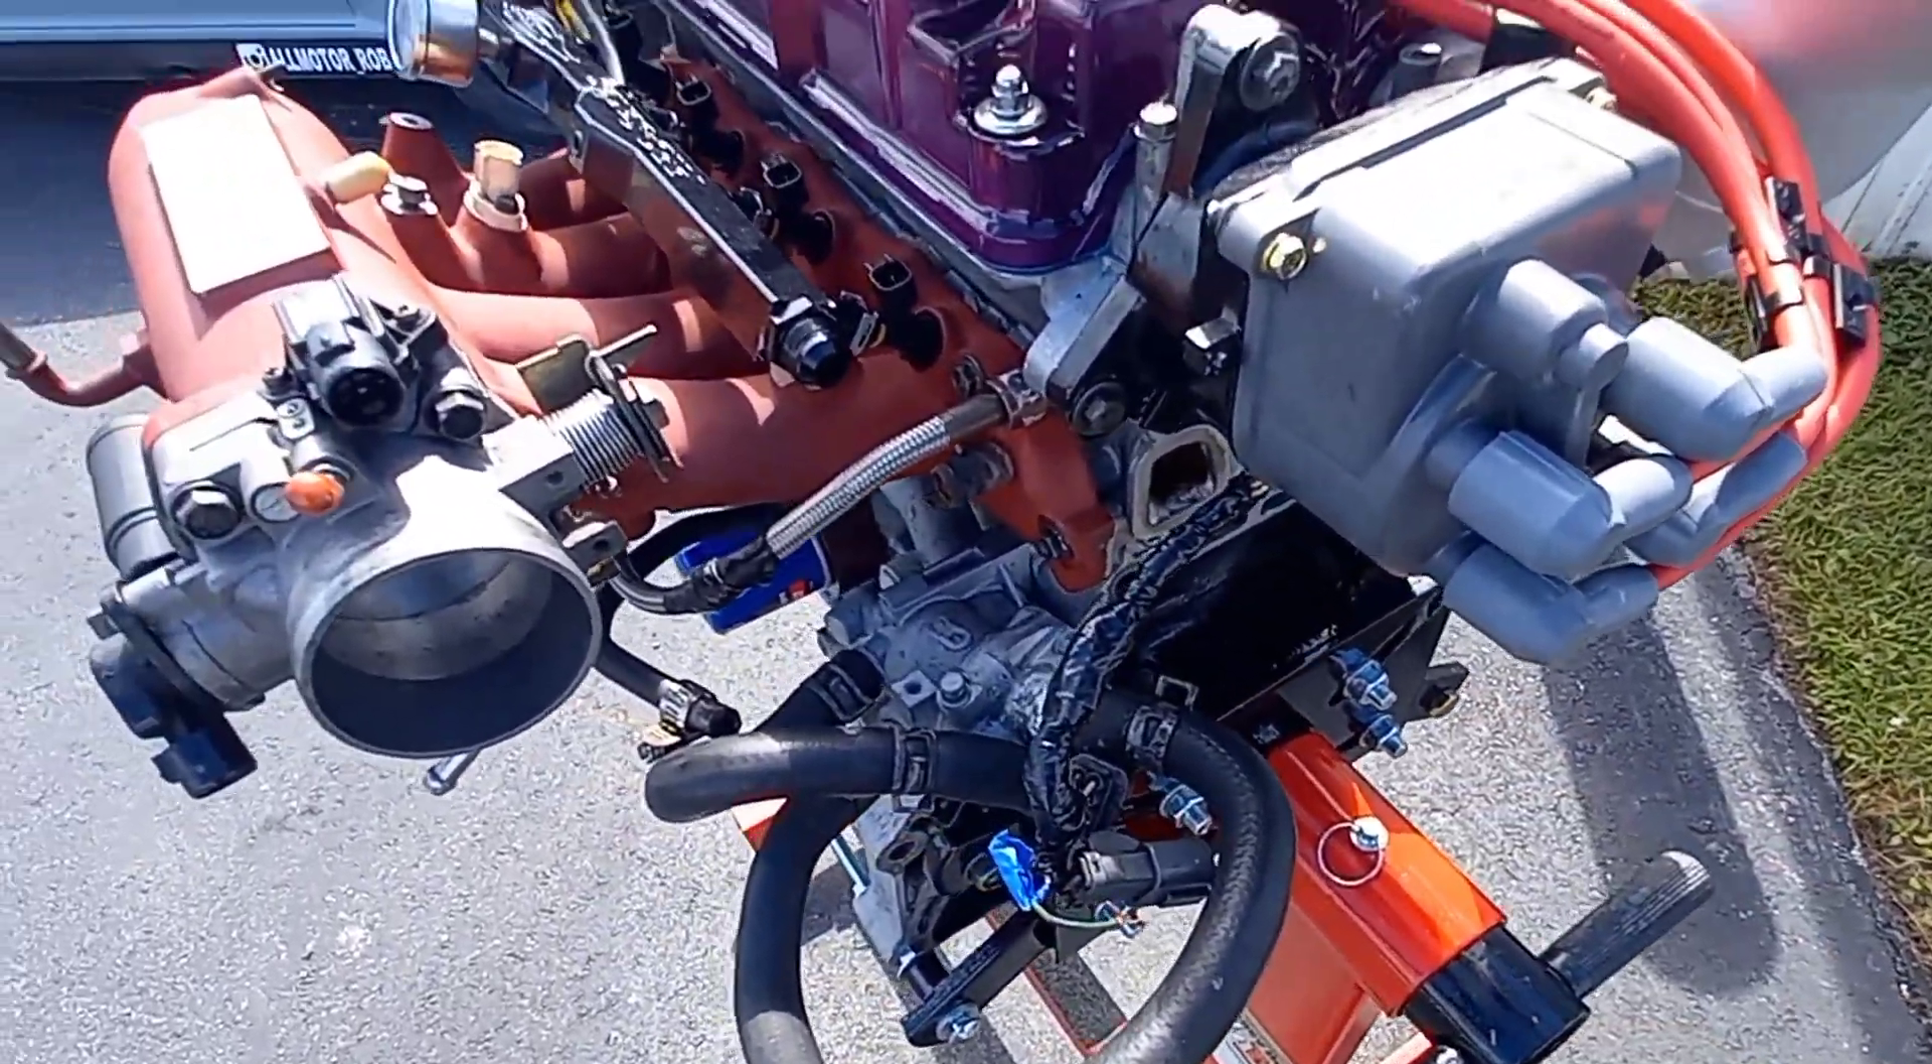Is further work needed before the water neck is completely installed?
Yes.